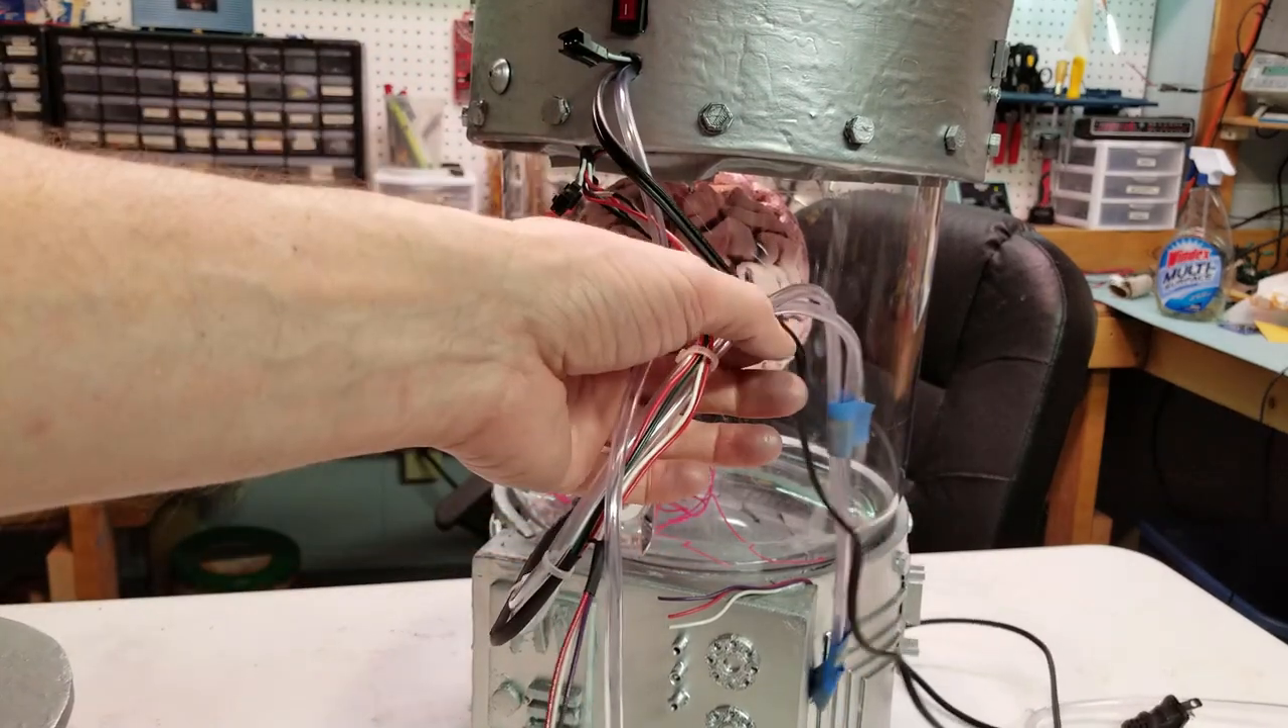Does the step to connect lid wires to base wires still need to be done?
Yes.